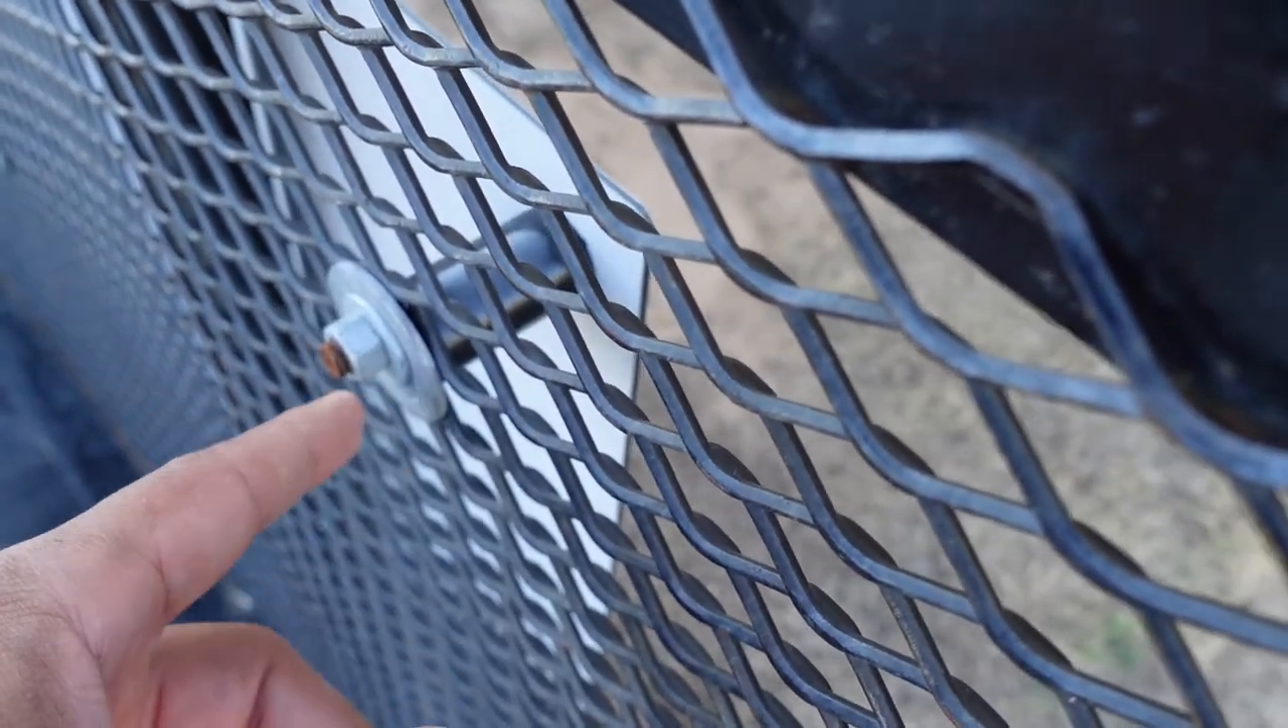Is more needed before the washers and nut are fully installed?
No.